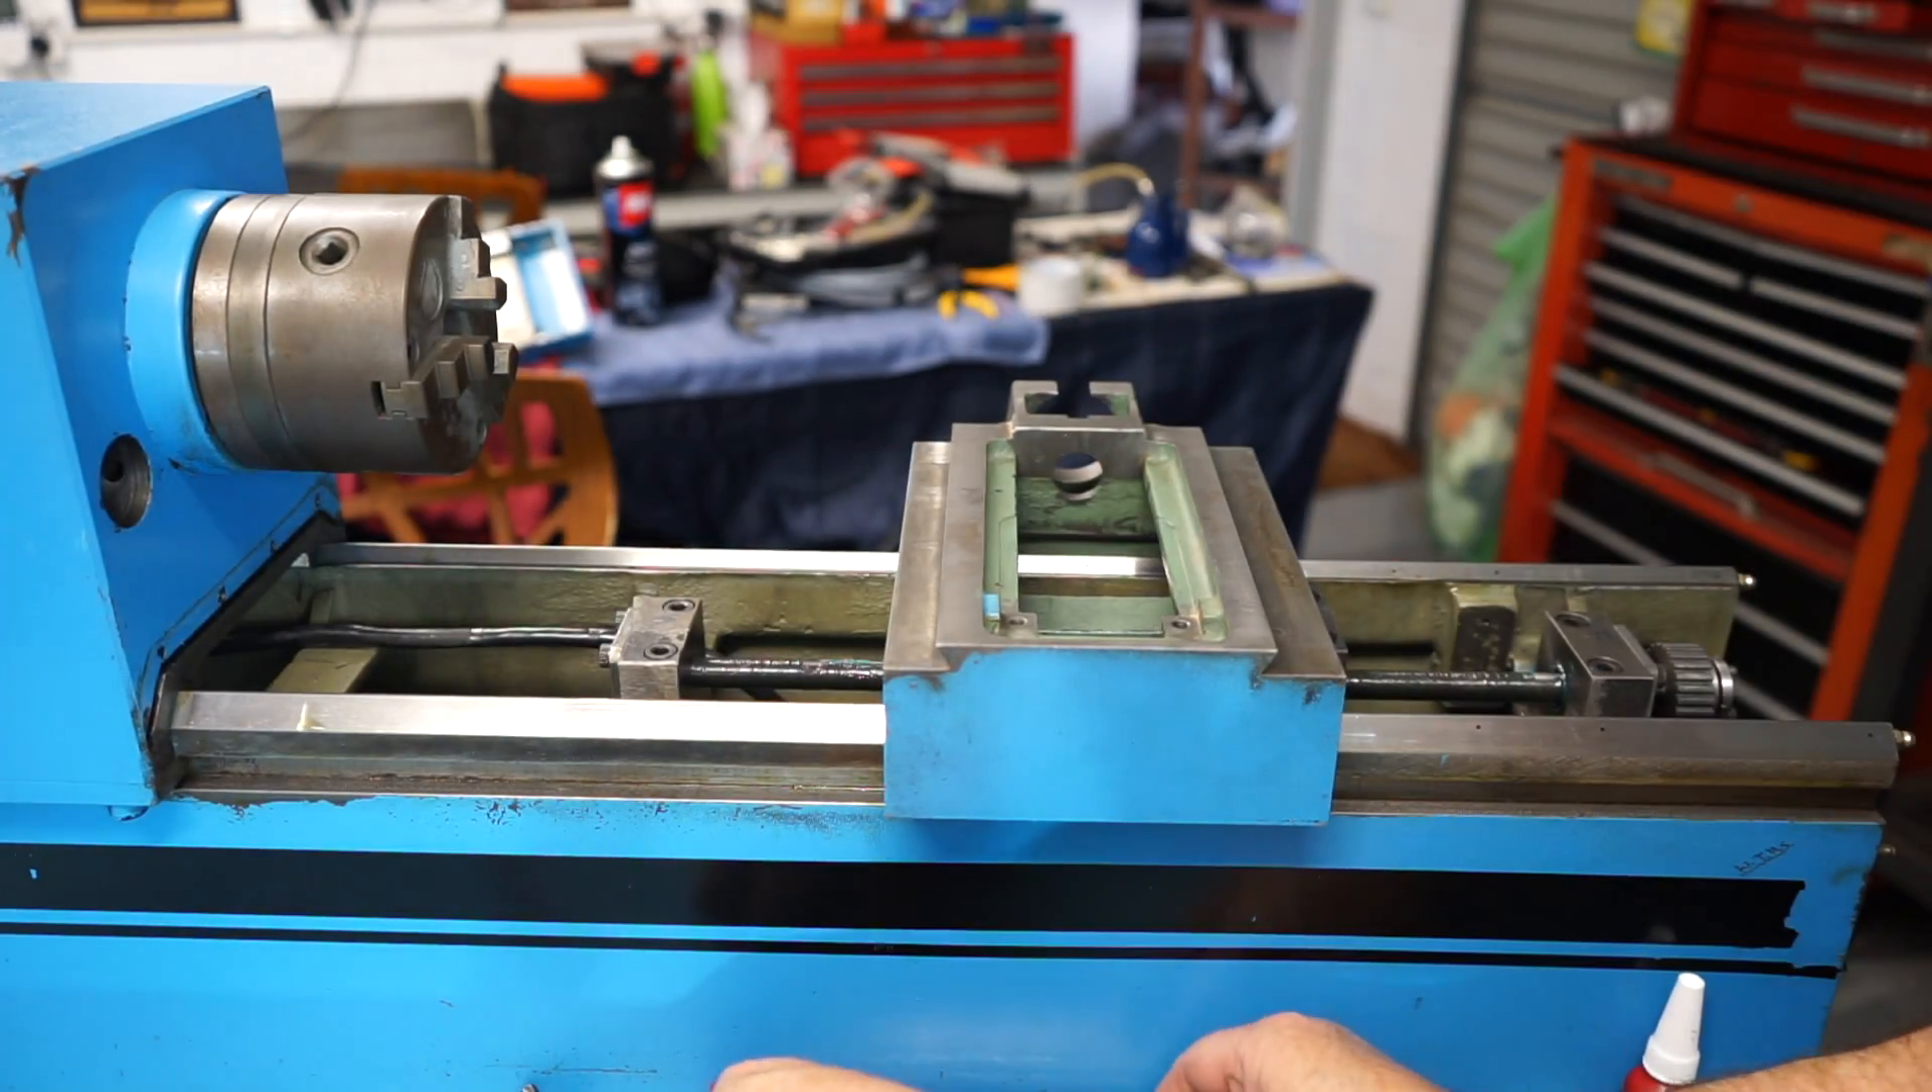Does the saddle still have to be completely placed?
No.